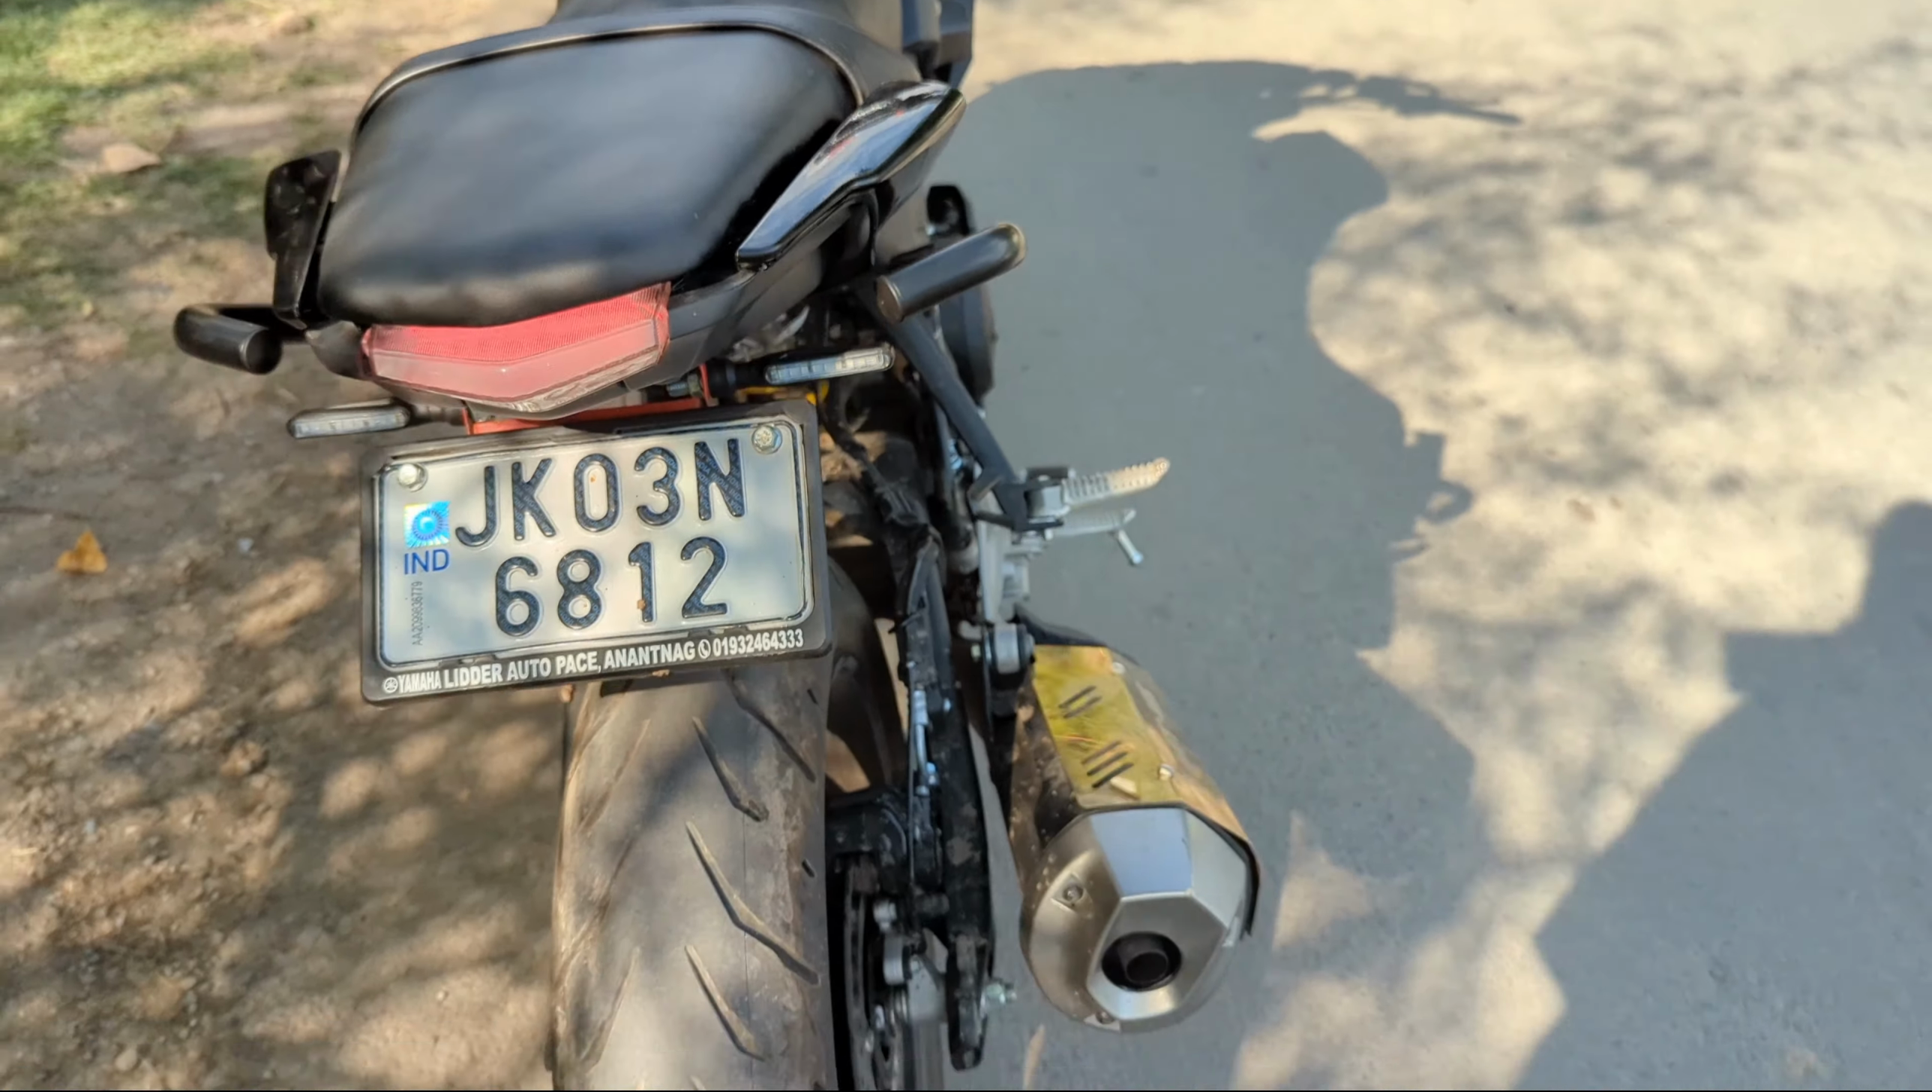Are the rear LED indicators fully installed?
Yes.